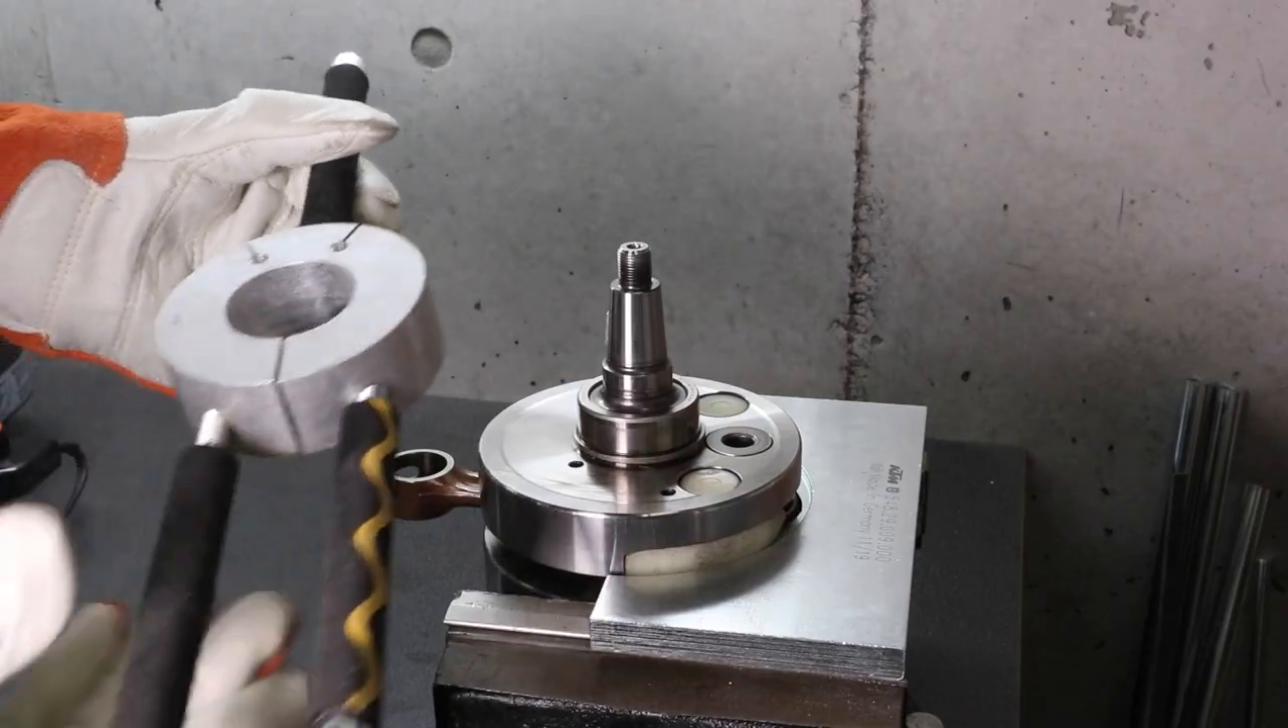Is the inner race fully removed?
No.